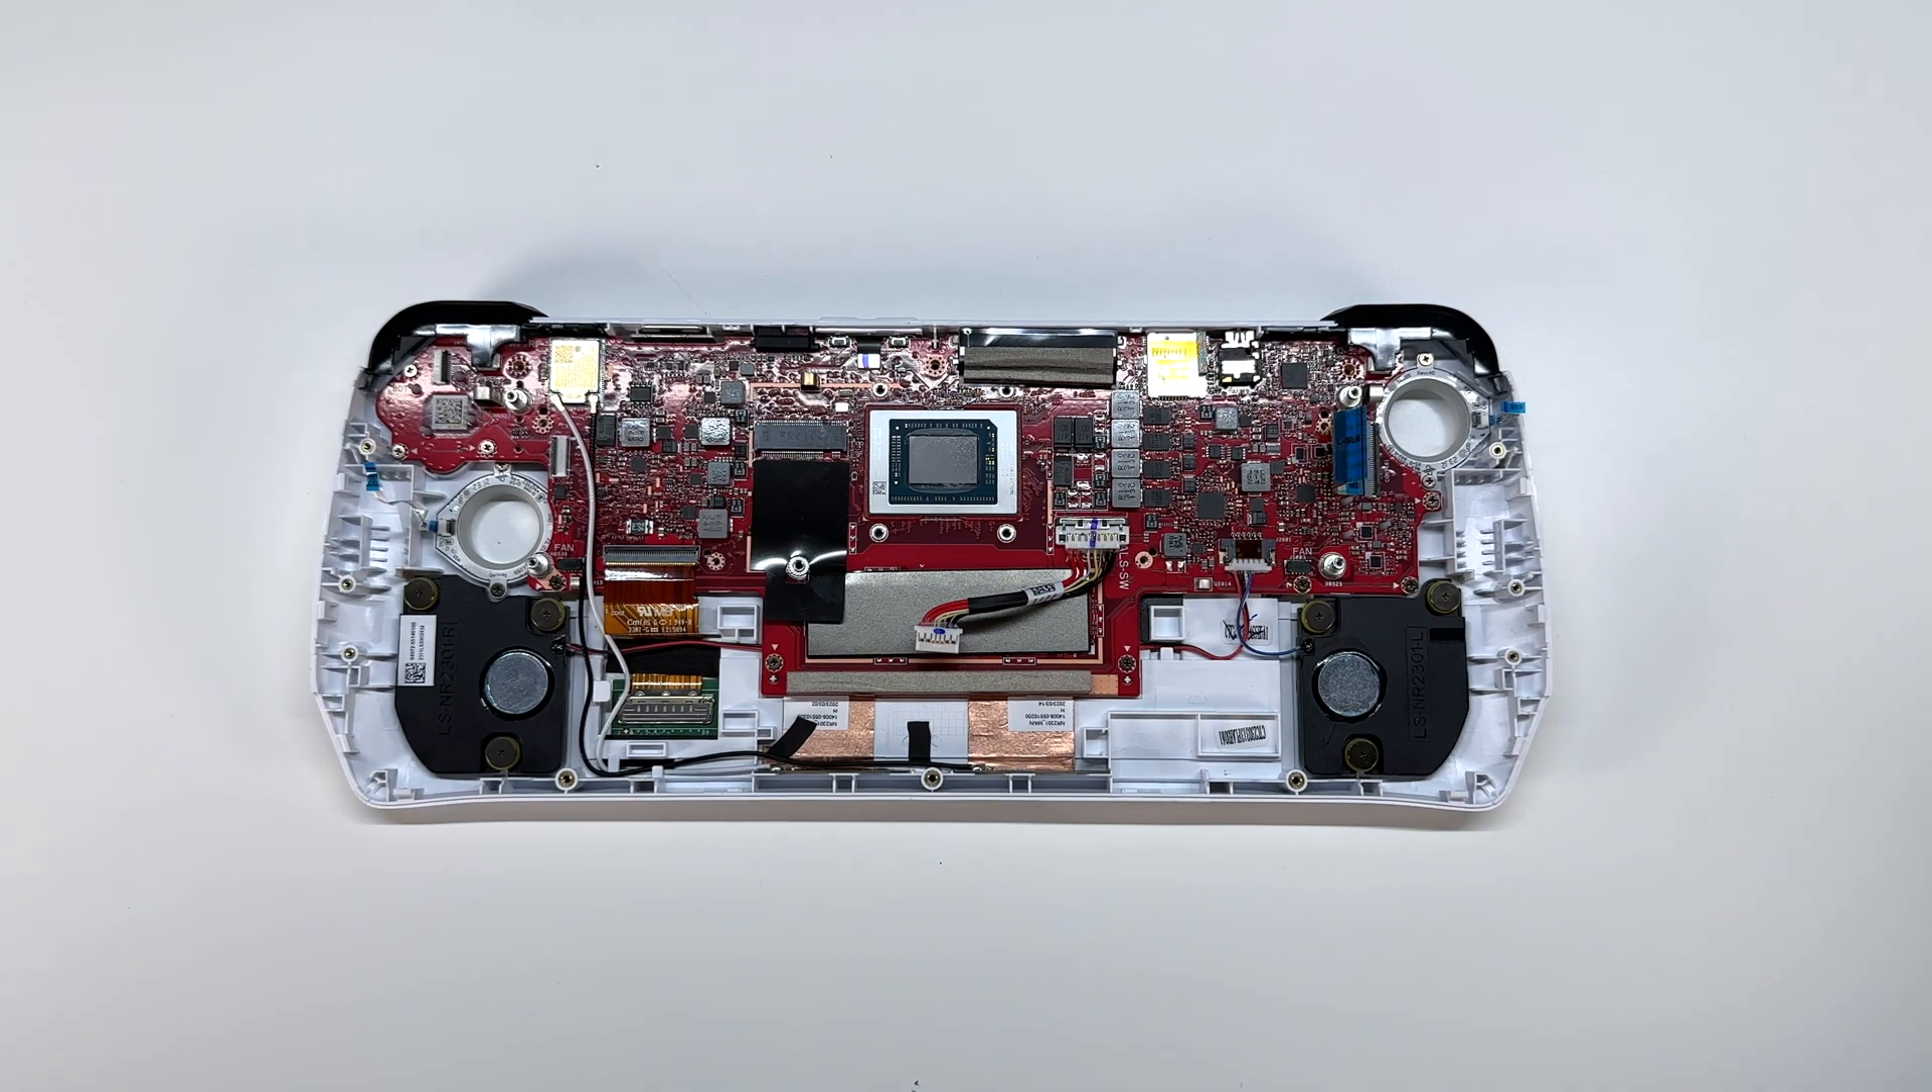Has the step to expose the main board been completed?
Yes.